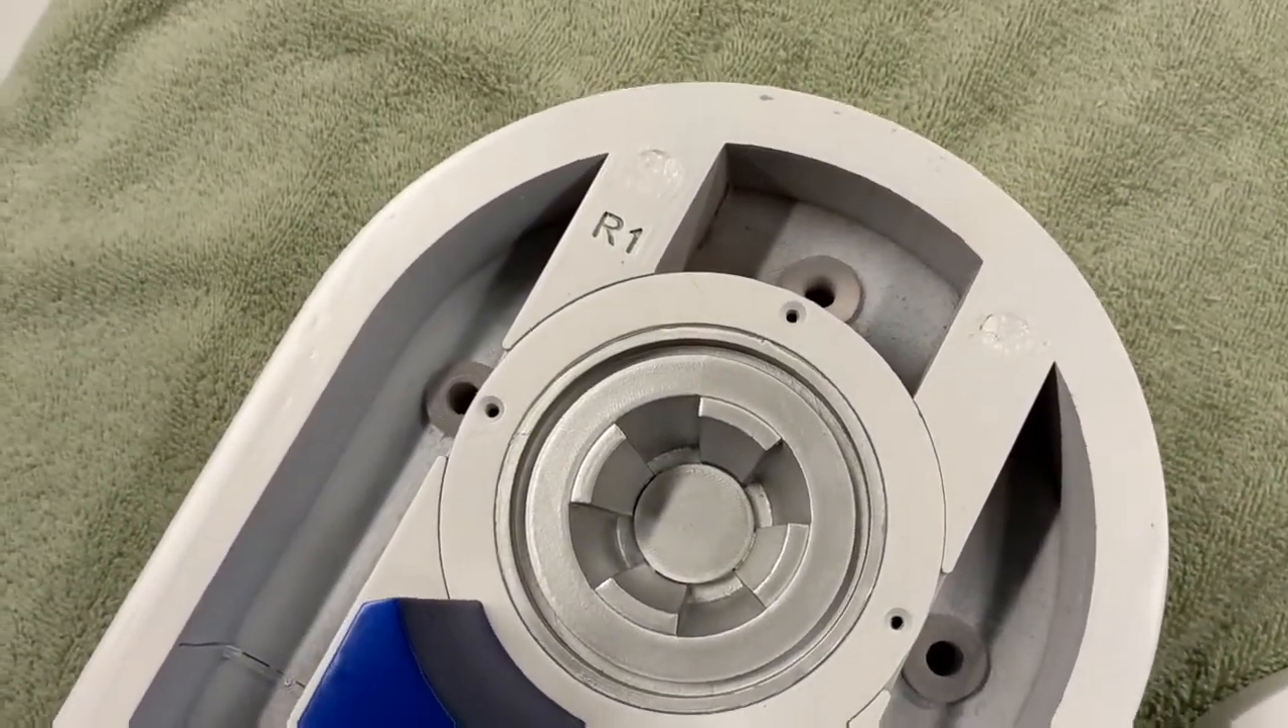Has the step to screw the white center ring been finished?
No.